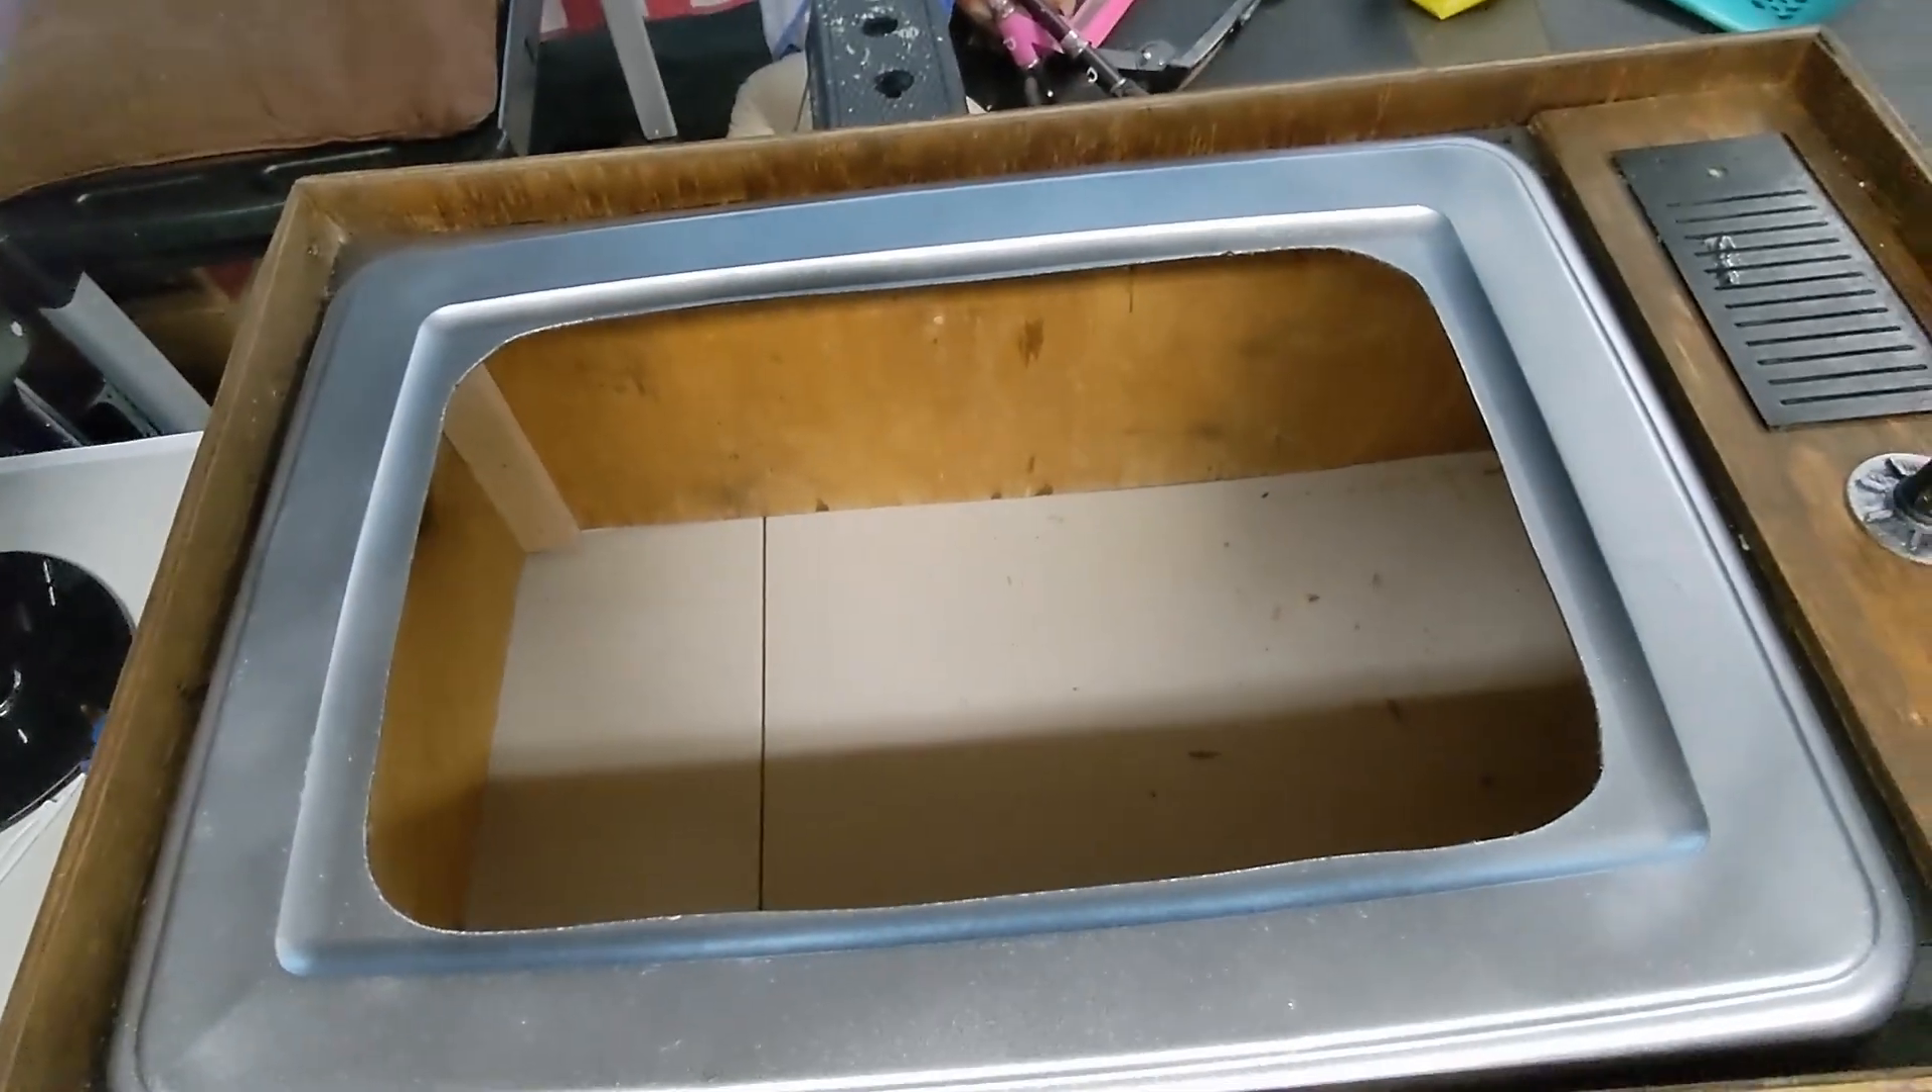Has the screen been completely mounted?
No.